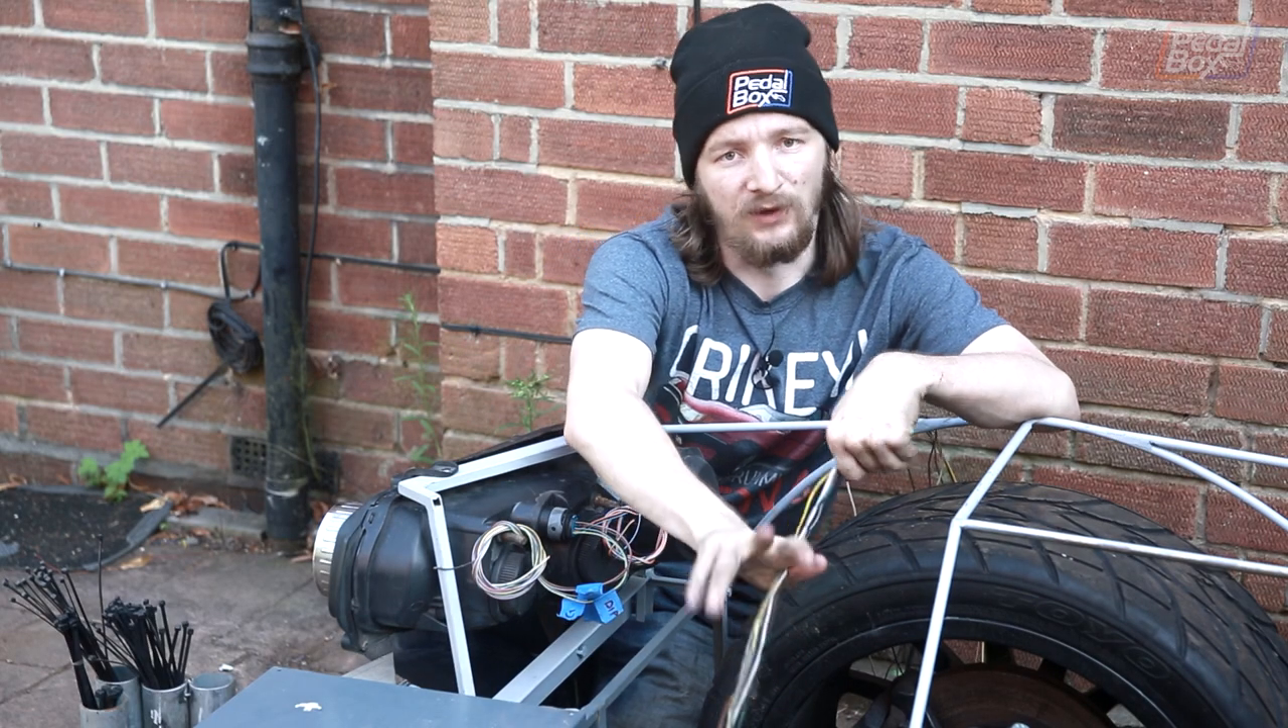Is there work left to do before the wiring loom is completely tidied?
Yes.